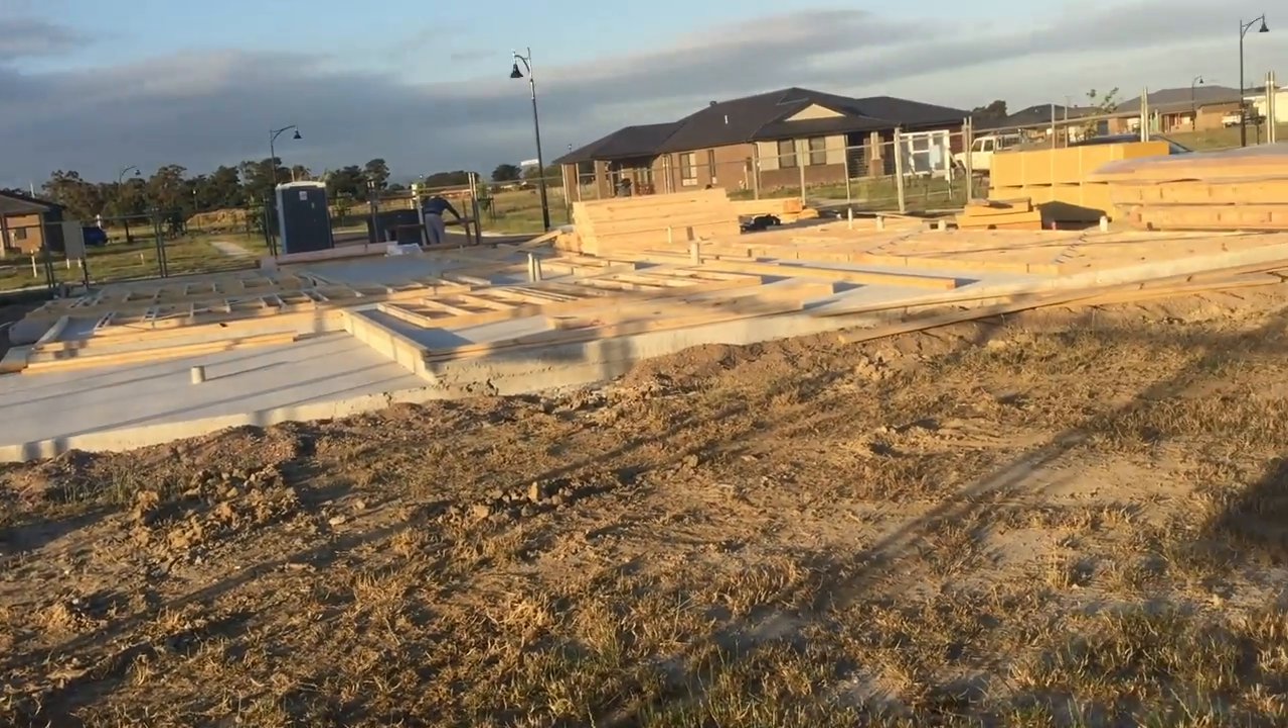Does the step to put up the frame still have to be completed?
Yes.